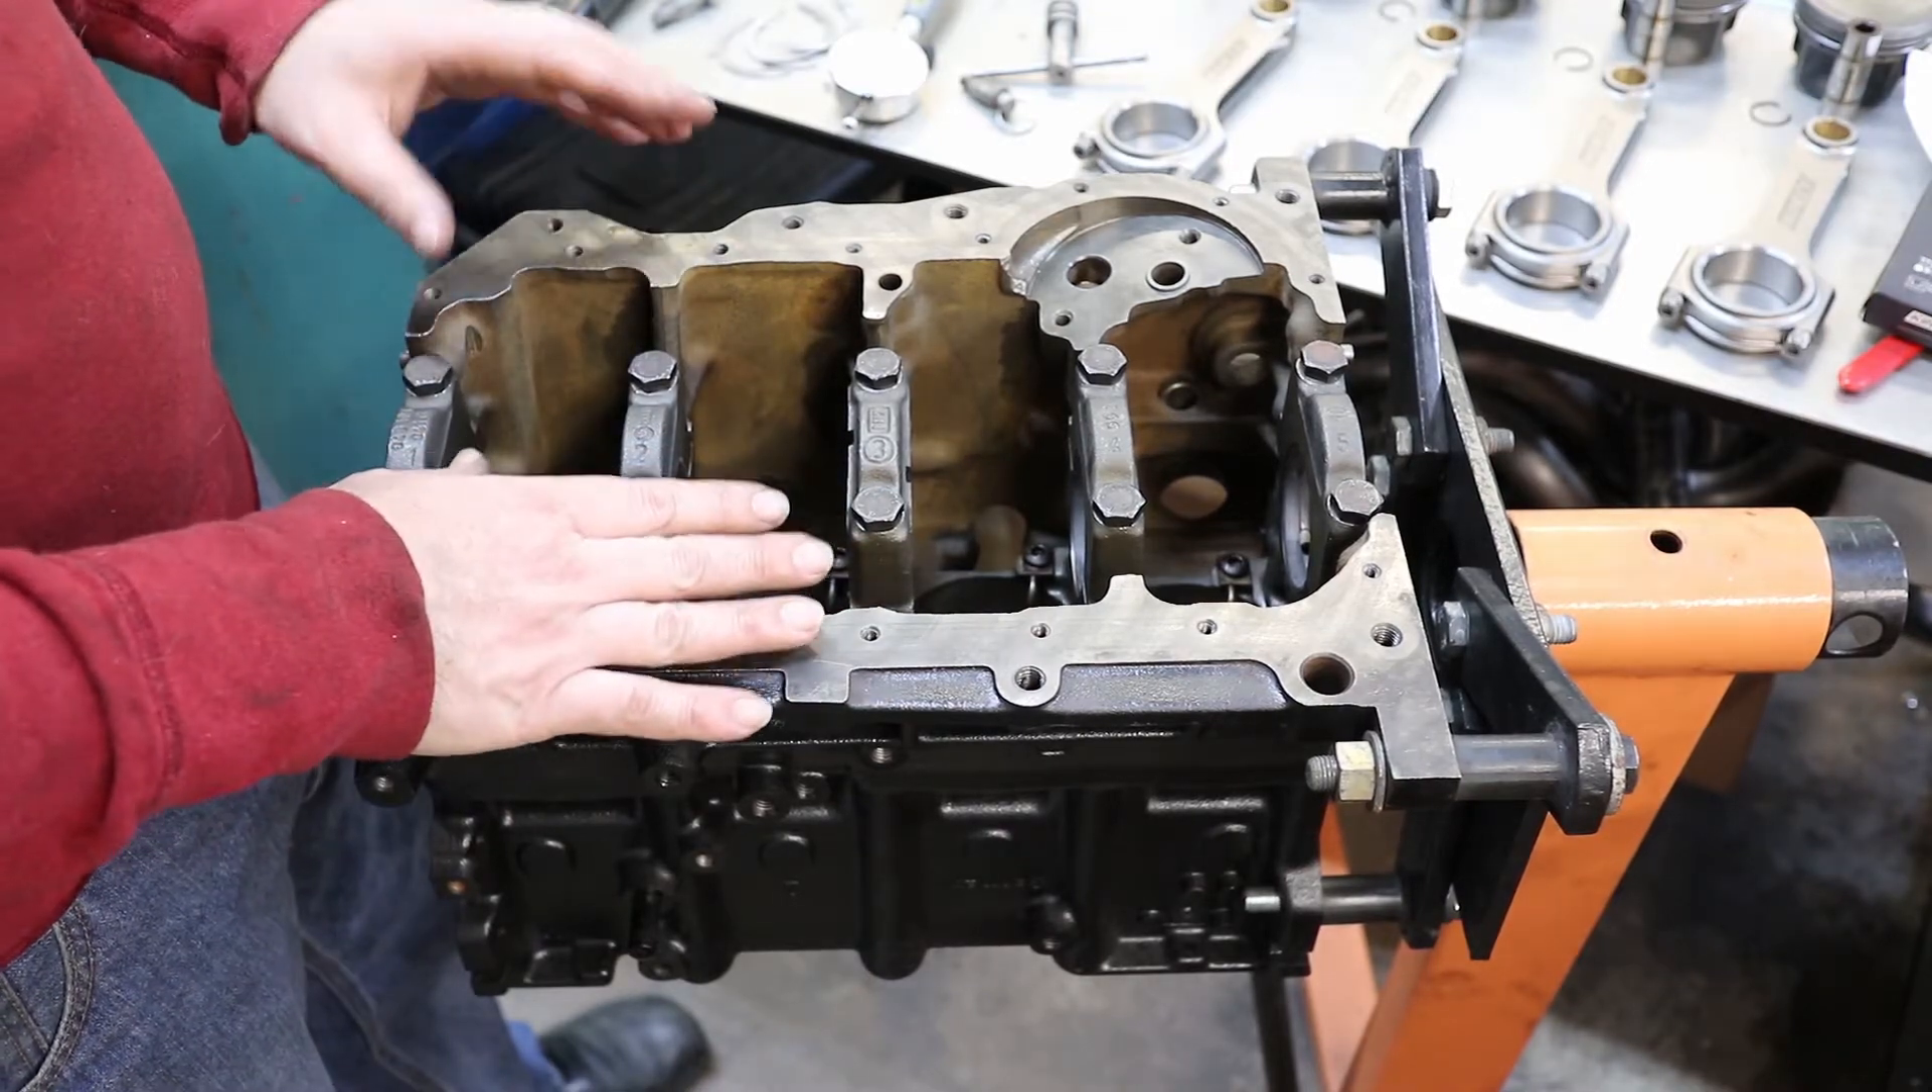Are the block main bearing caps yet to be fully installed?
No.